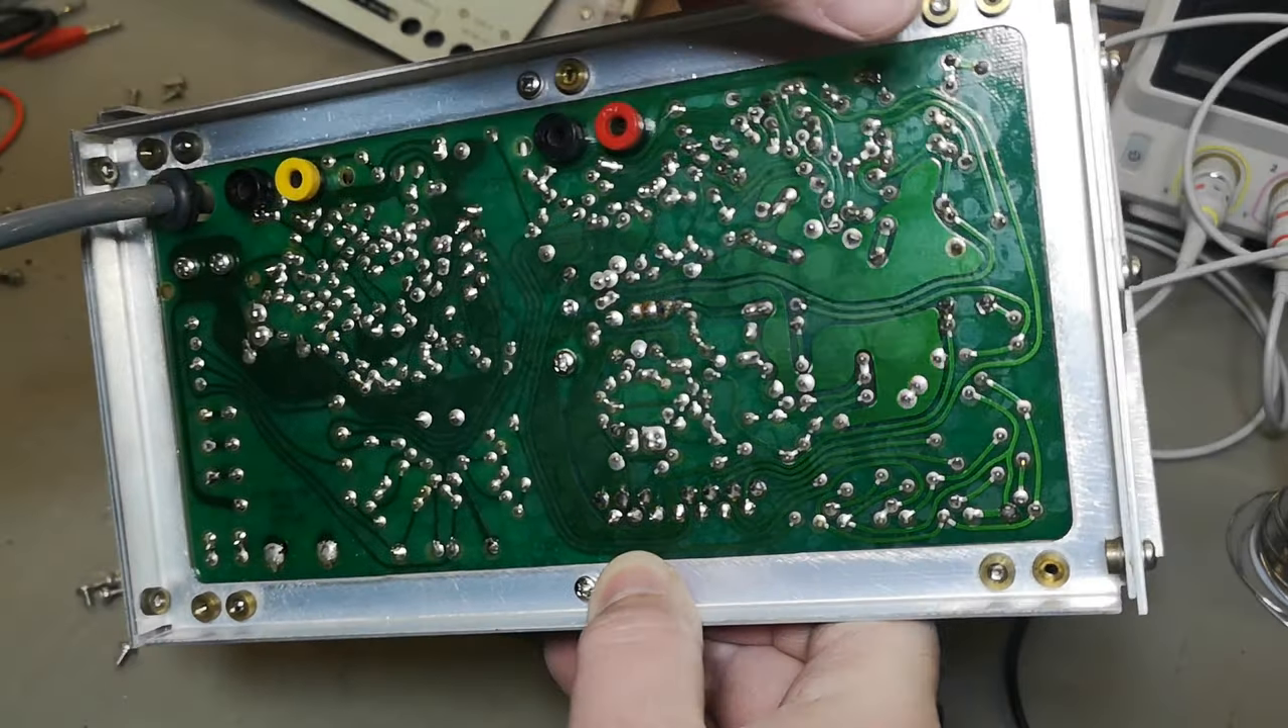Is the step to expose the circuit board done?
Yes.